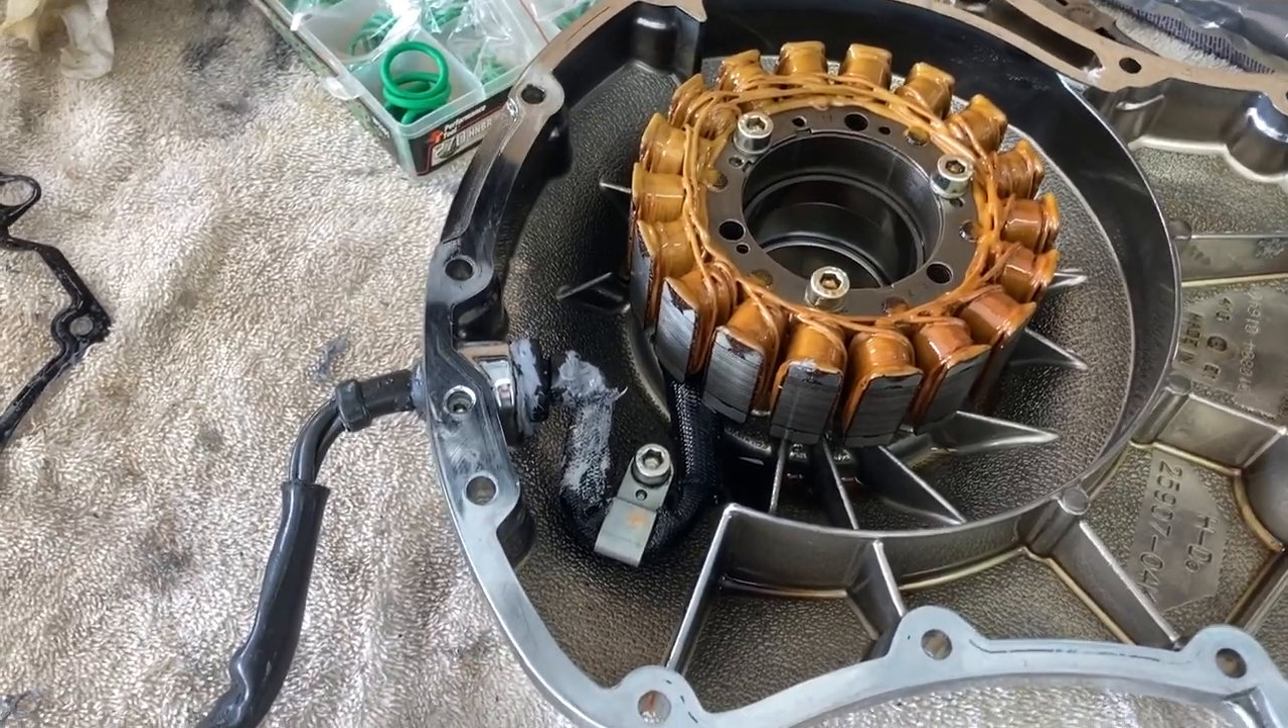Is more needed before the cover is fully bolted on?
Yes.